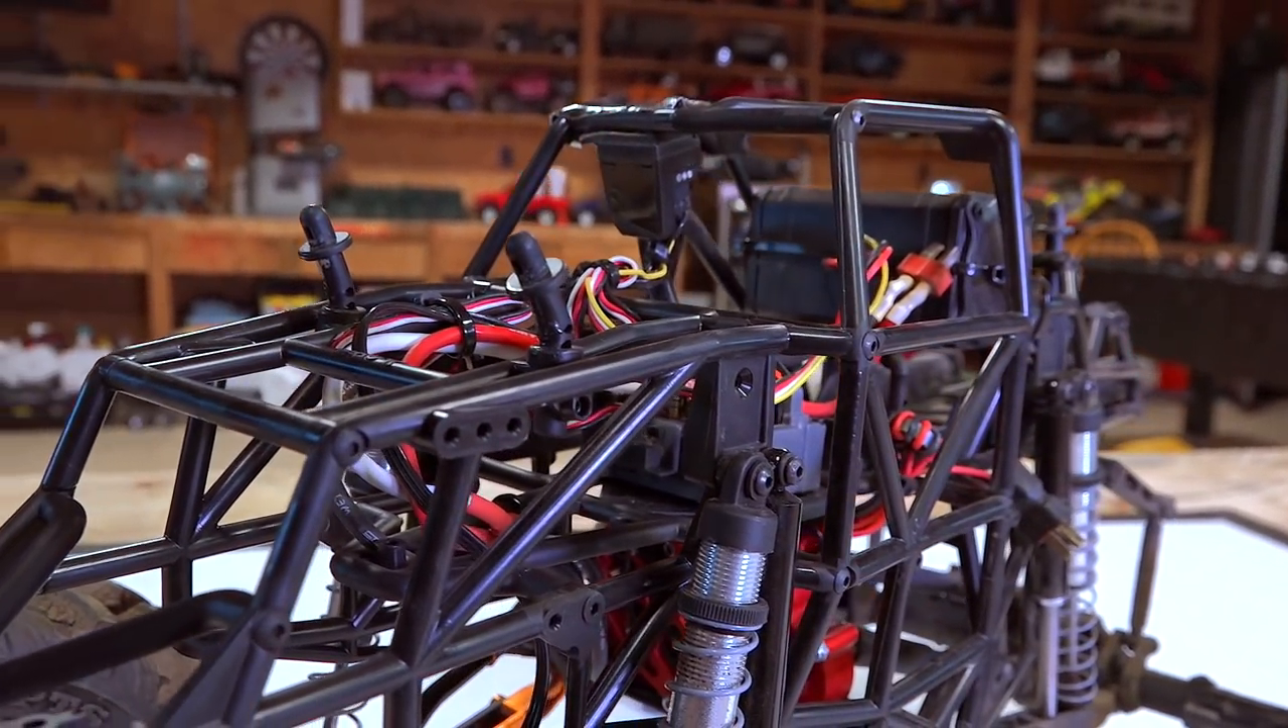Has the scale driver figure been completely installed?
No.